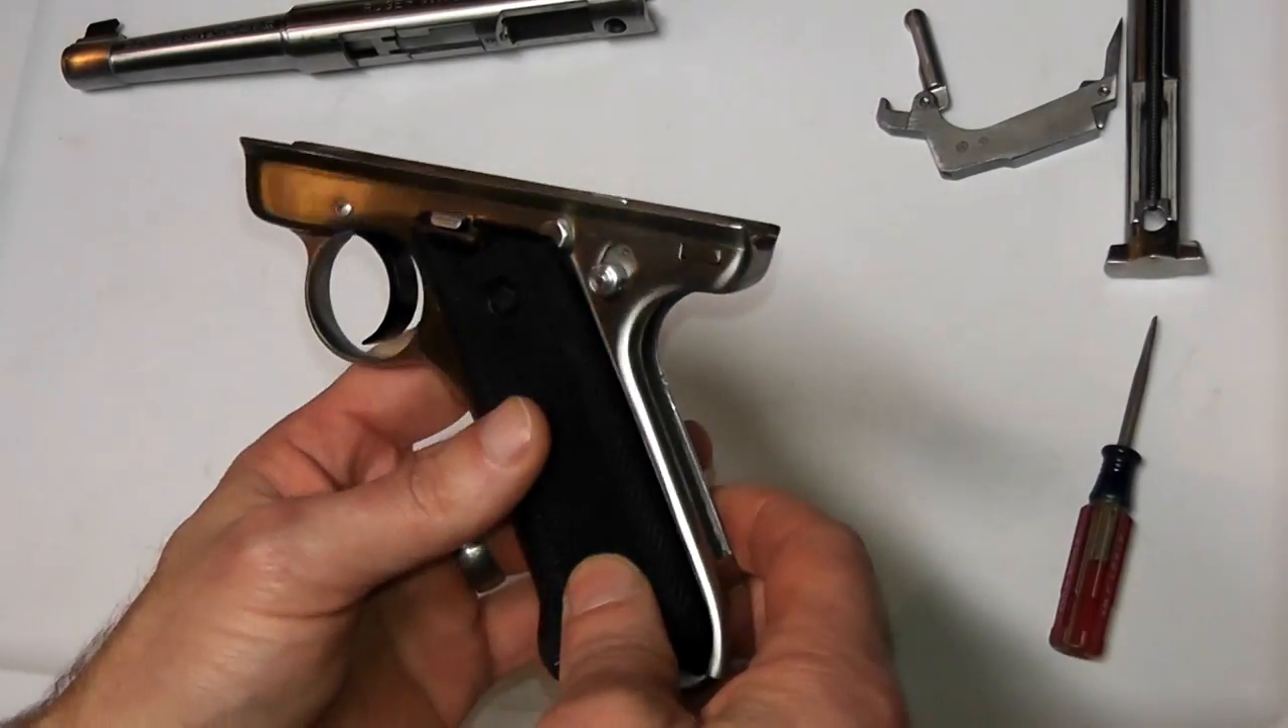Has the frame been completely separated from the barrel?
Yes.